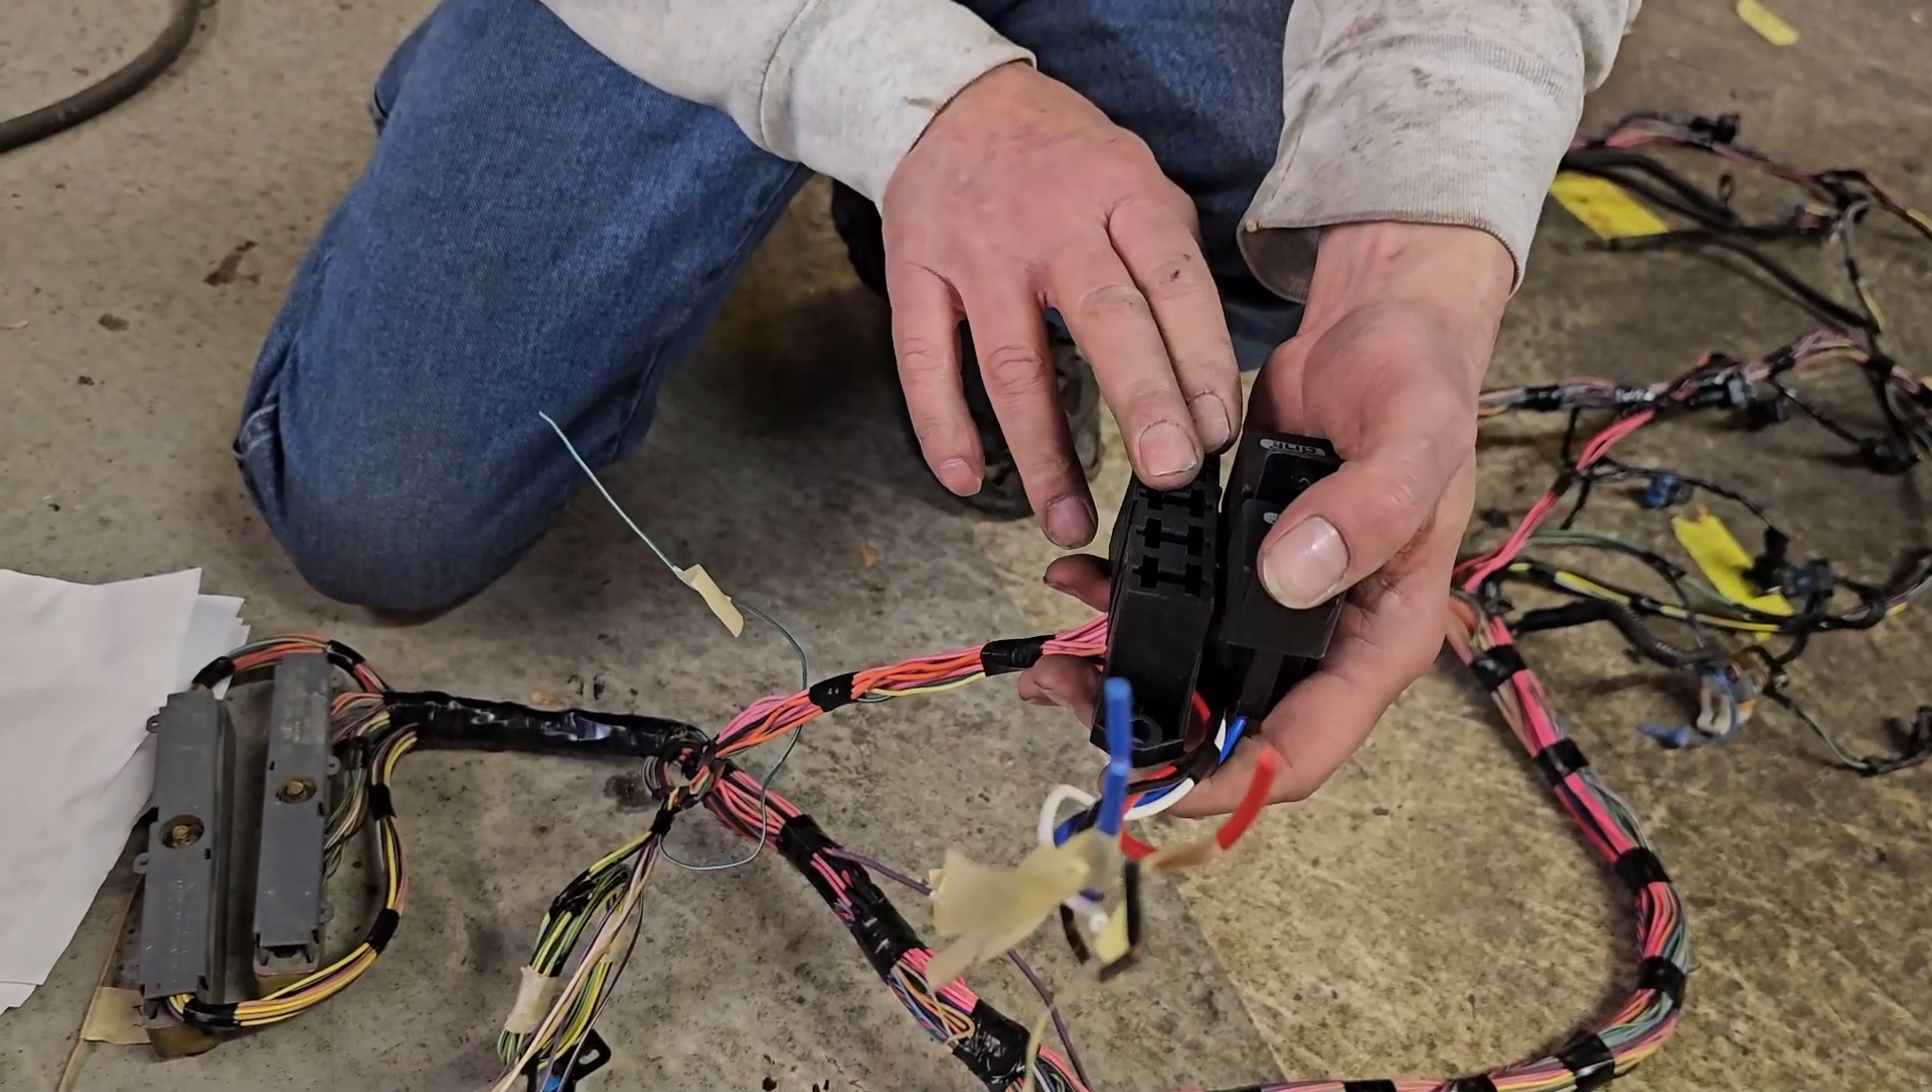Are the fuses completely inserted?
No.